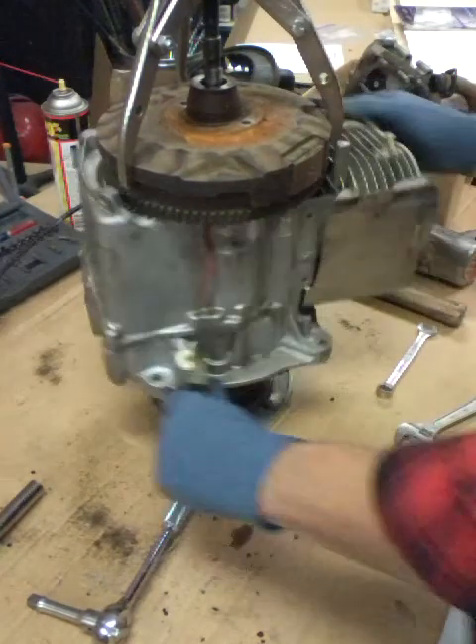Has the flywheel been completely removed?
No.